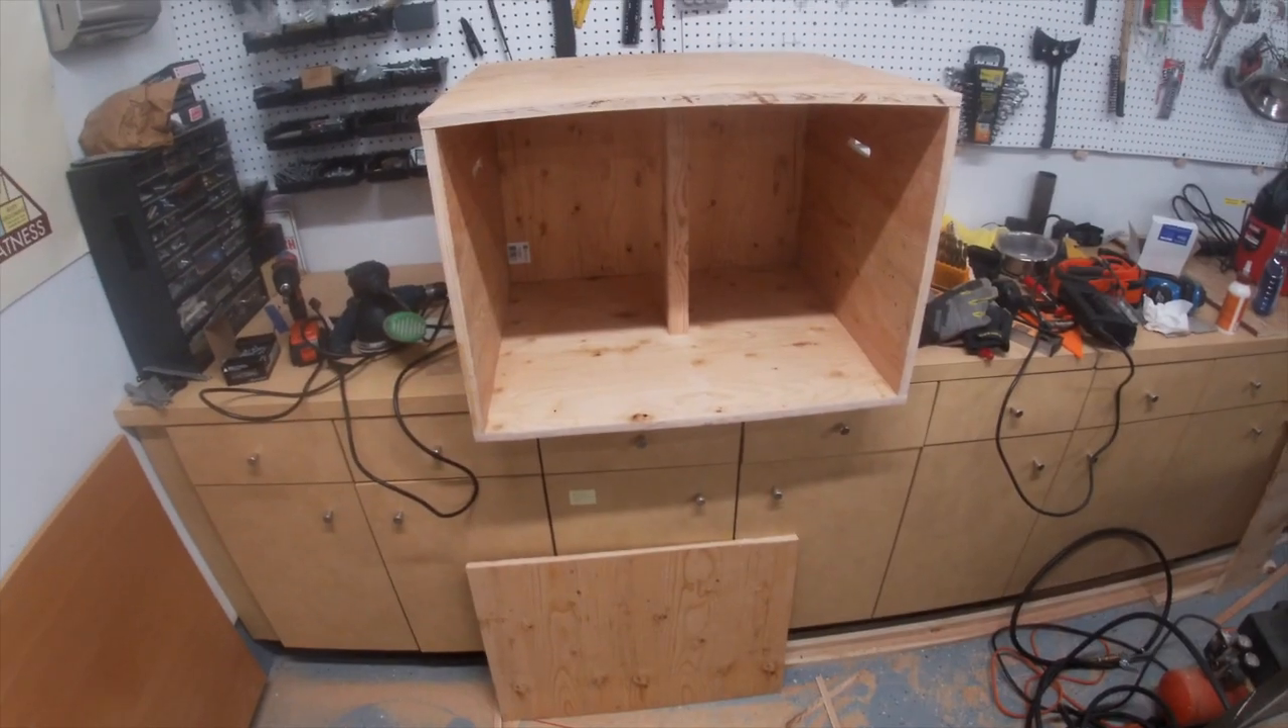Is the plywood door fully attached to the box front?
No.